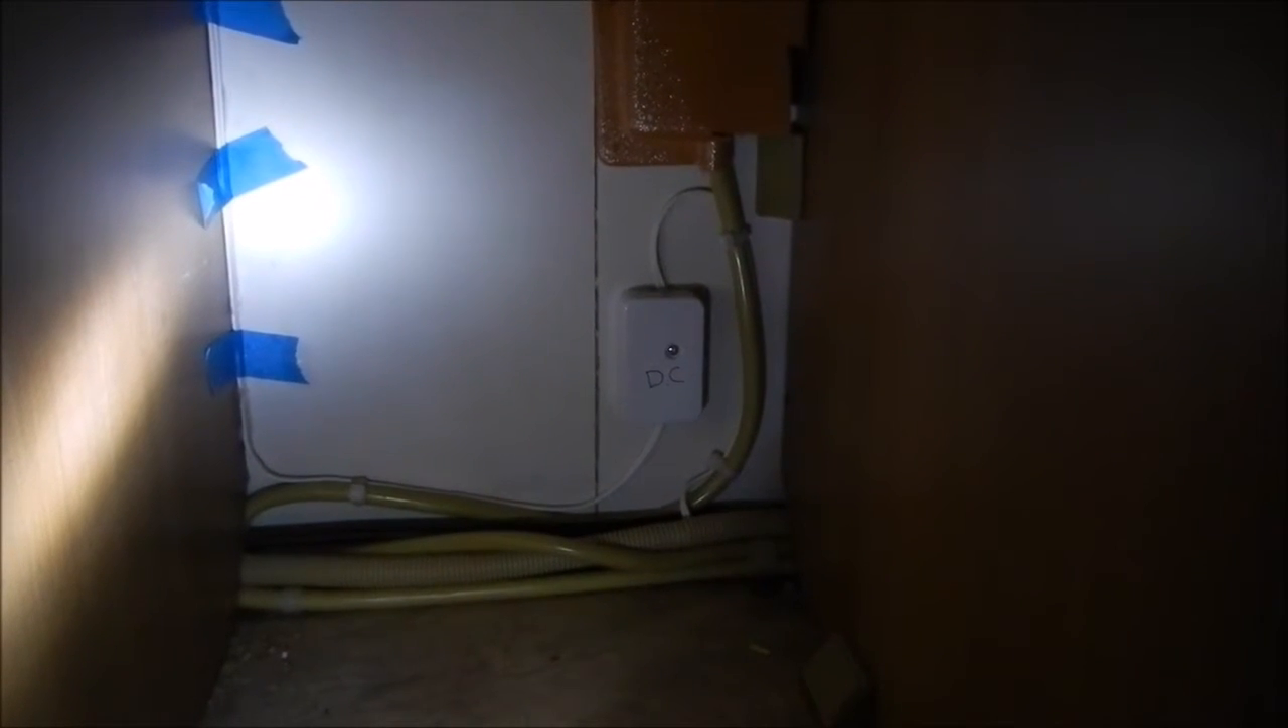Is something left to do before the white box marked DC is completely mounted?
No.